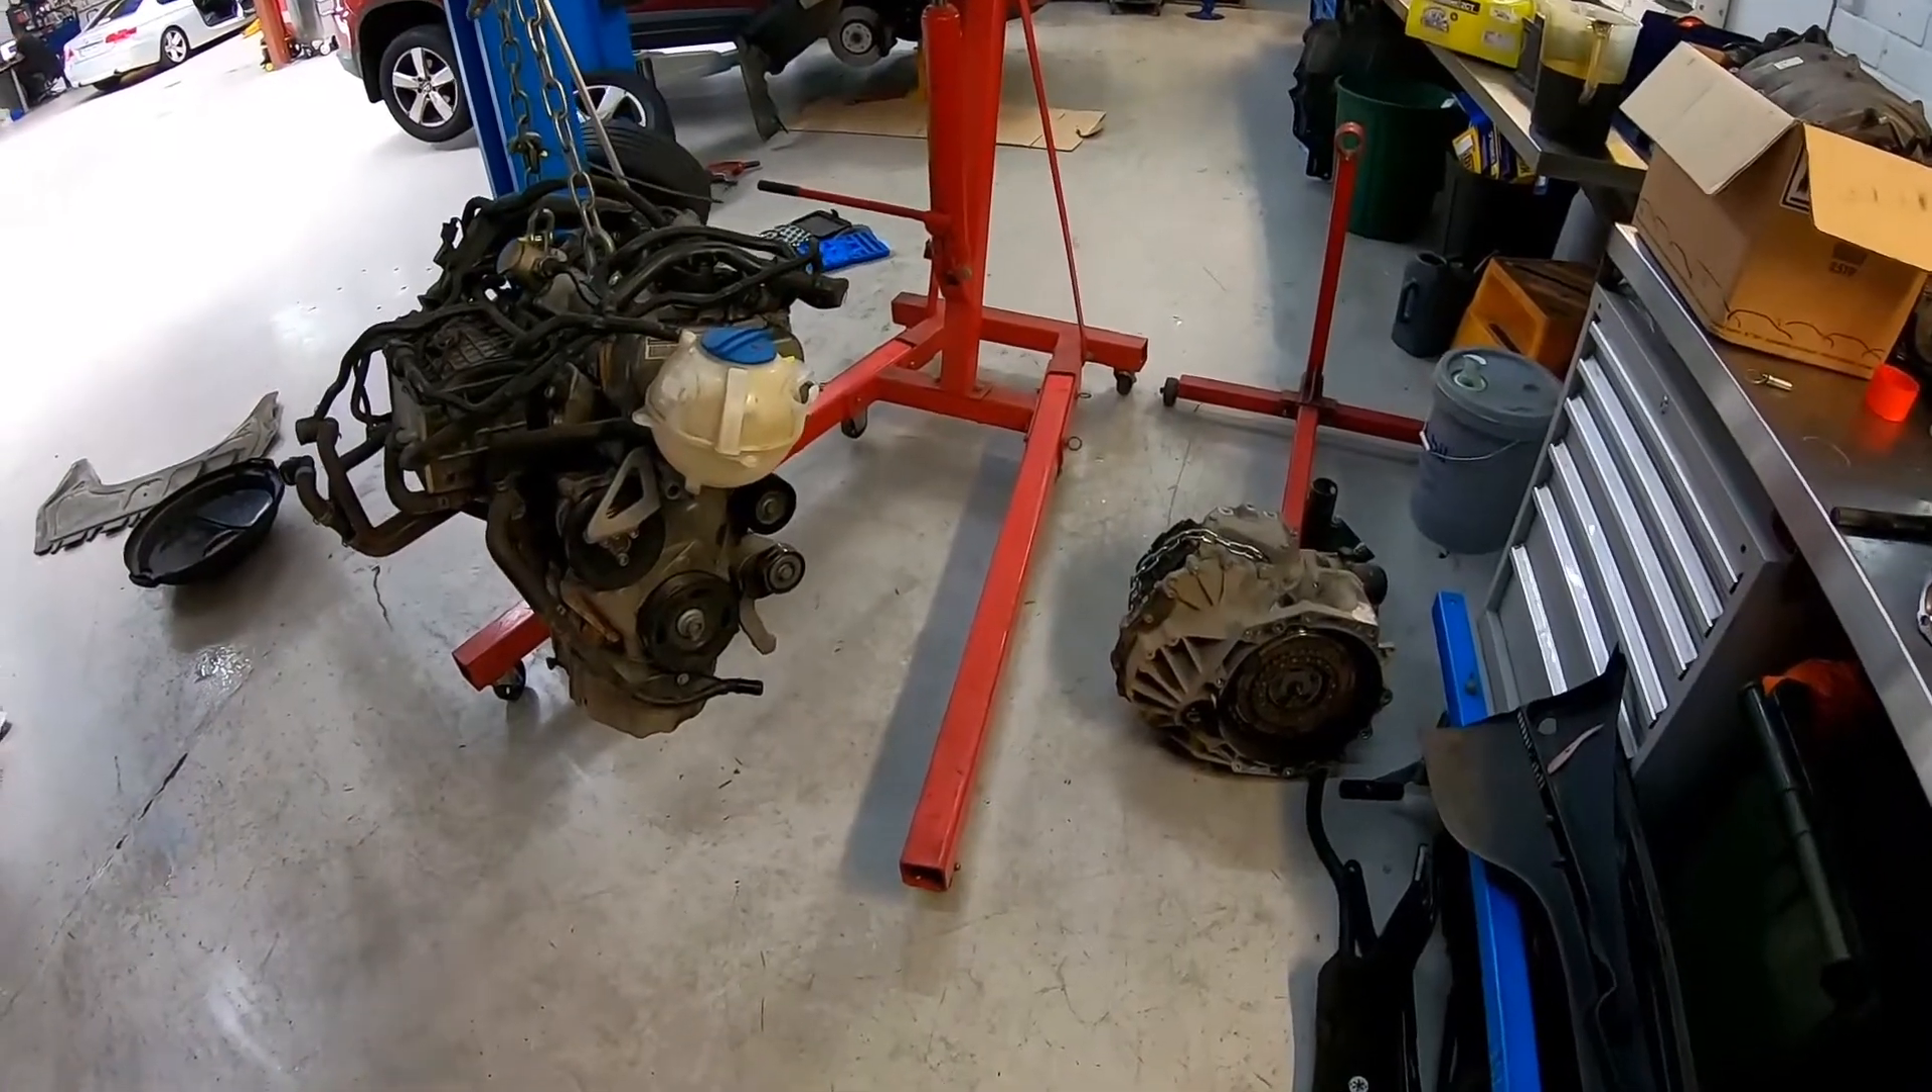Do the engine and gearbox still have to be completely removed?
No.